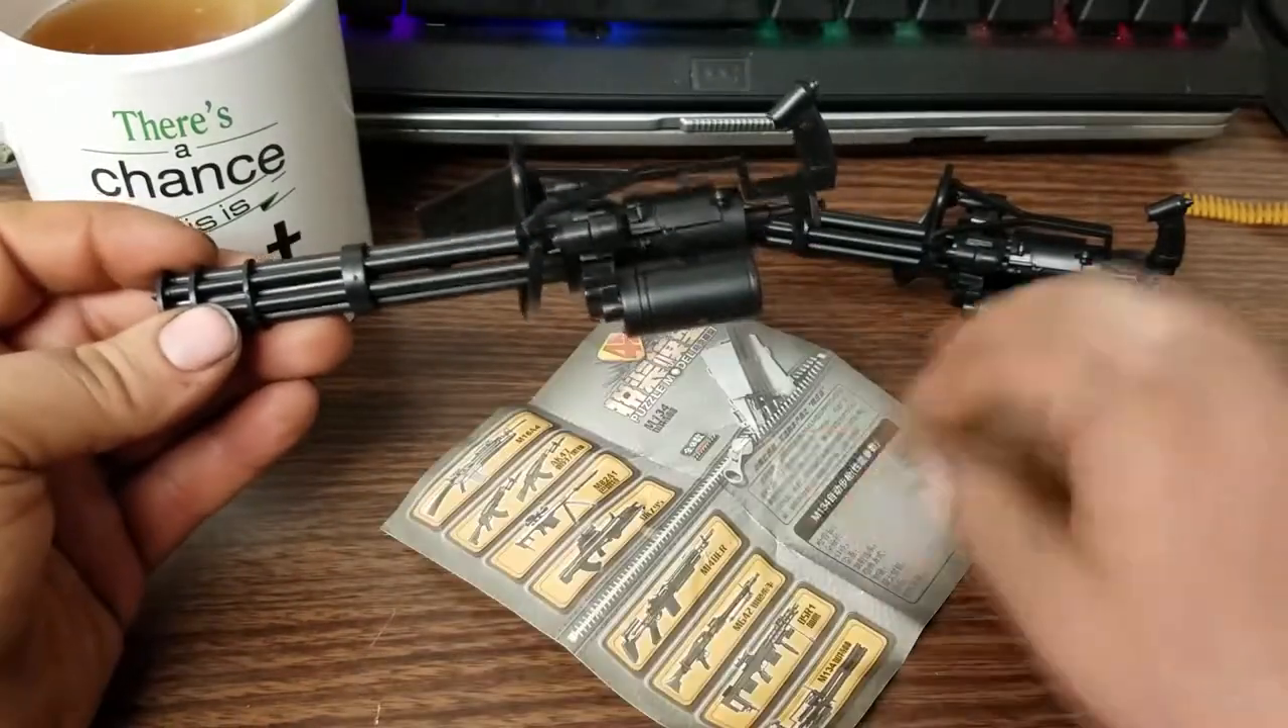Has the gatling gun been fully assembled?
Yes.